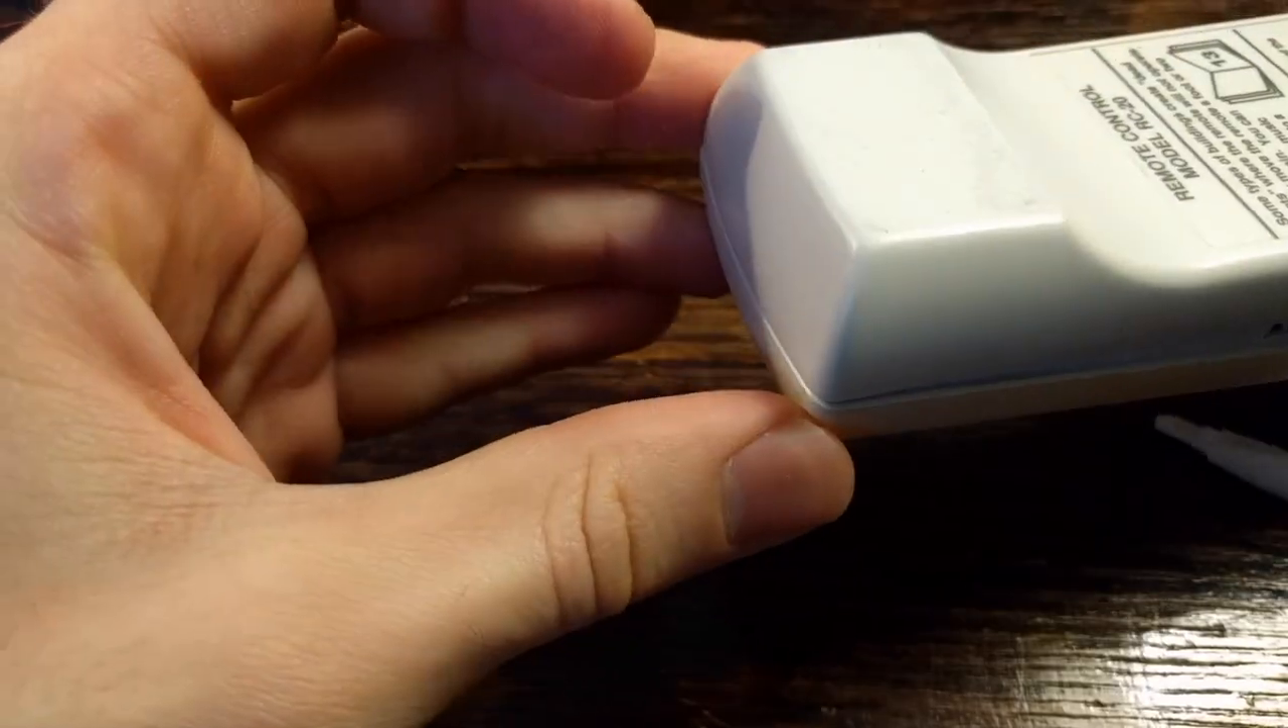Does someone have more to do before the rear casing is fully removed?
Yes.